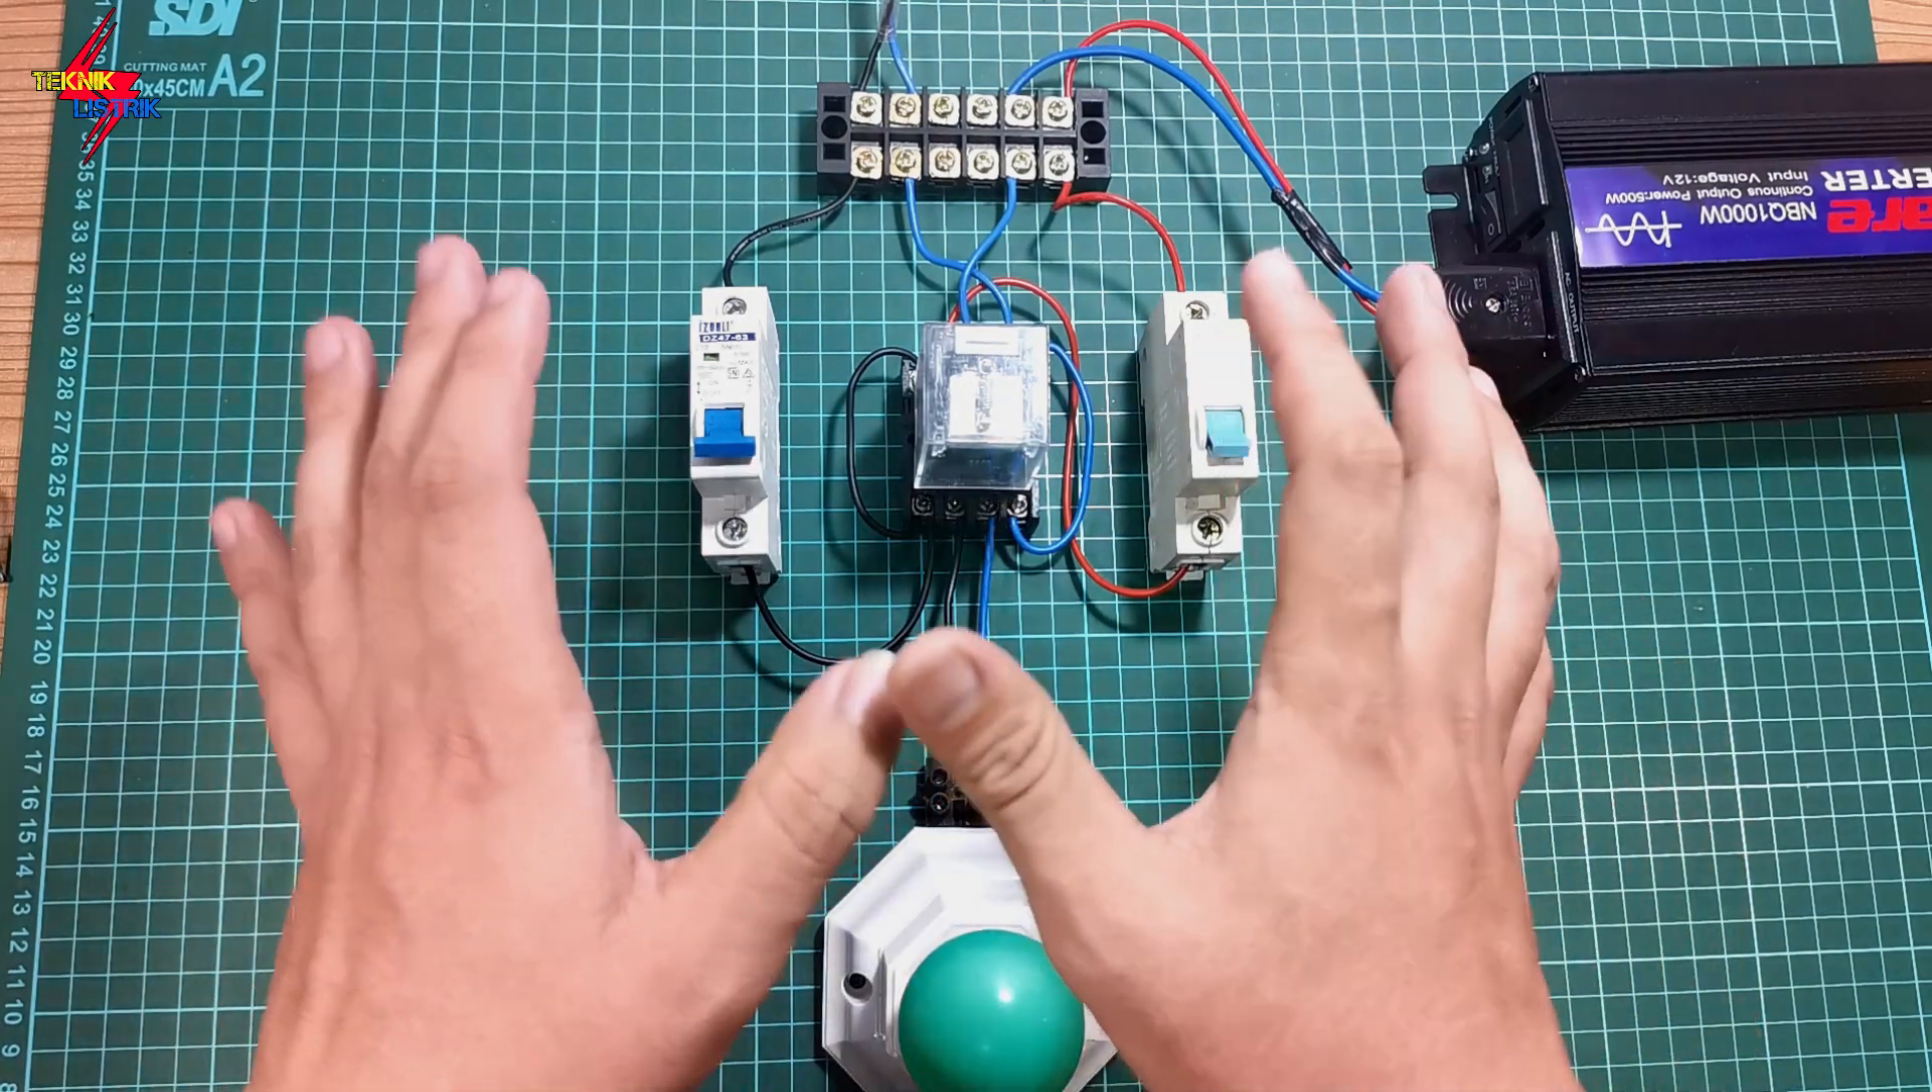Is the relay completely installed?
Yes.